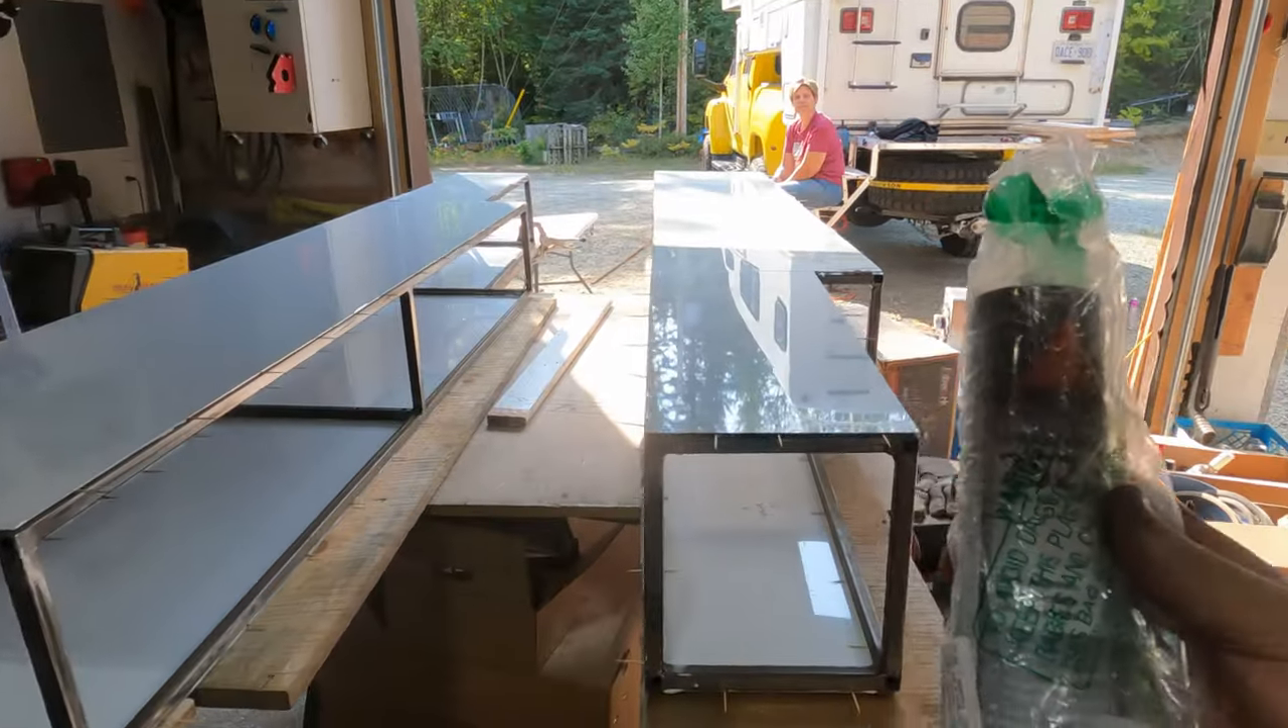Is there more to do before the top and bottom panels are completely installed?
No.